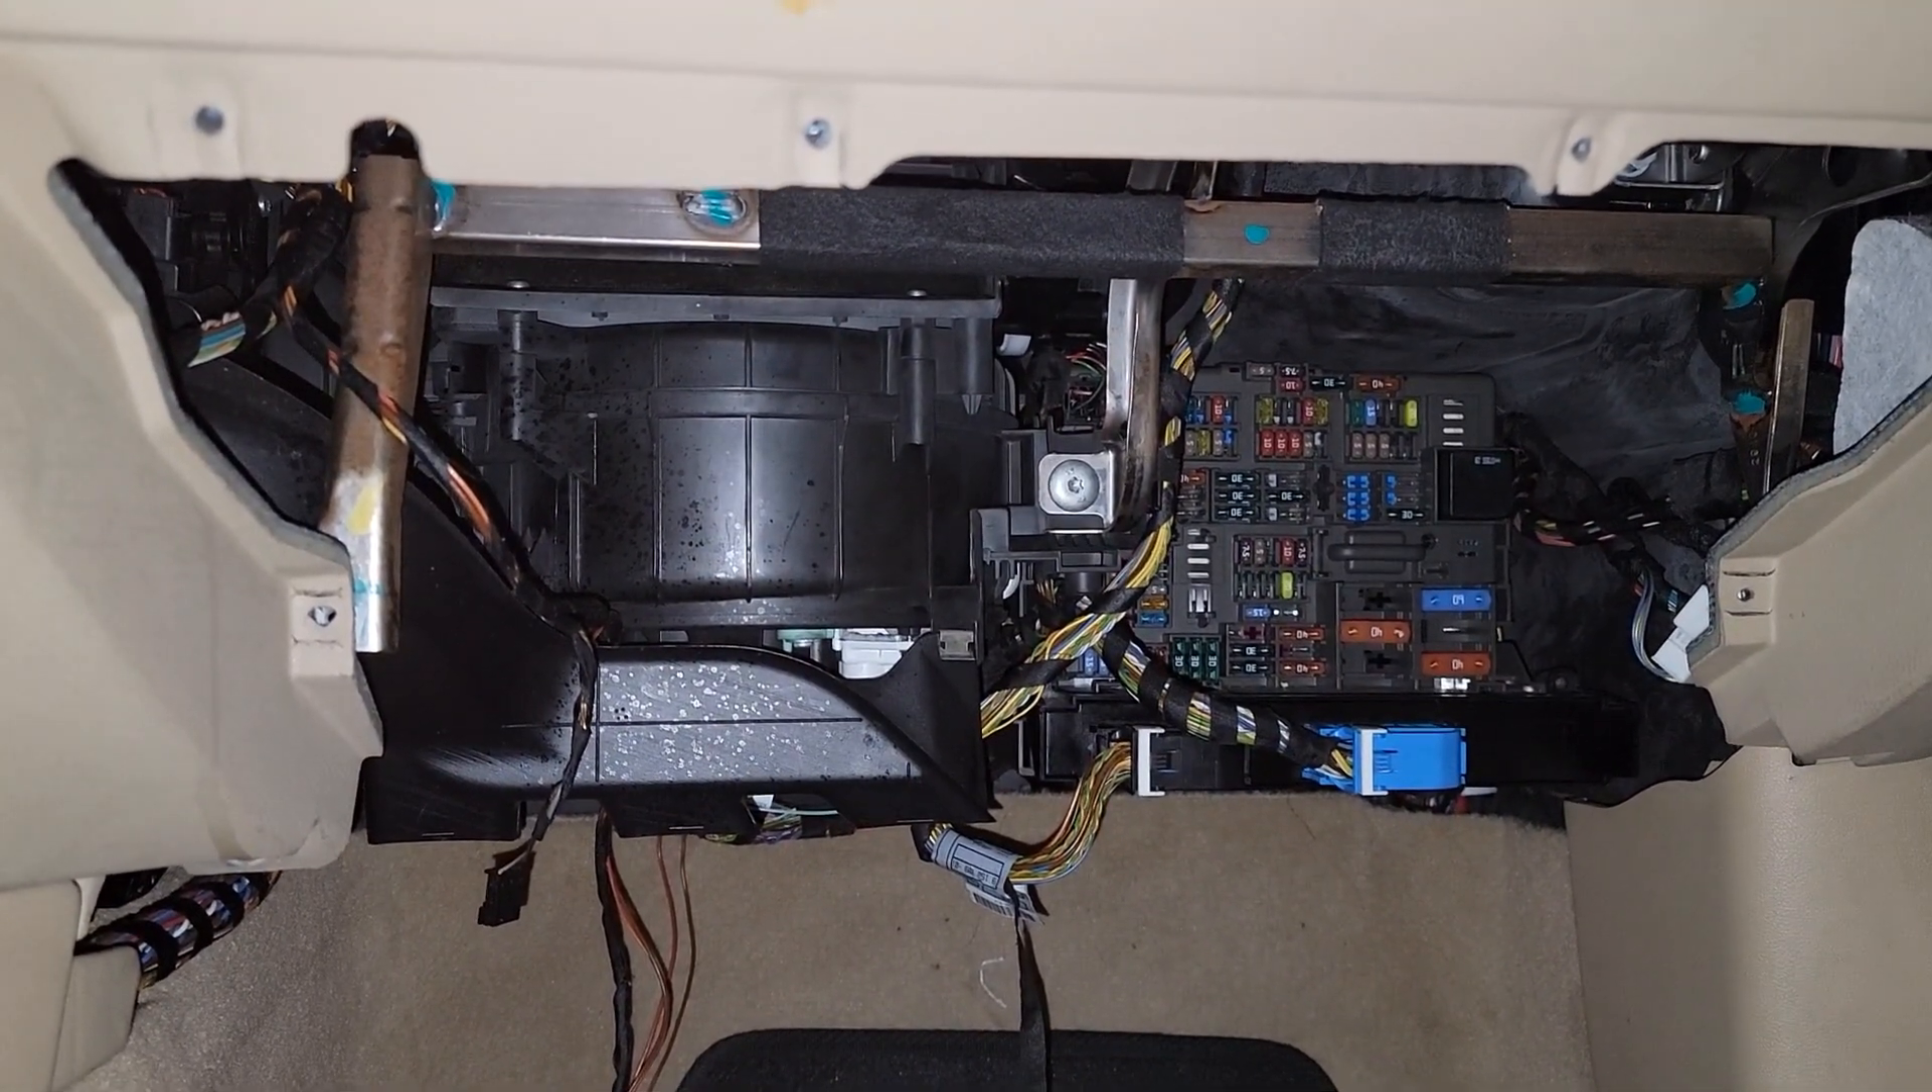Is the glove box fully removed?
Yes.